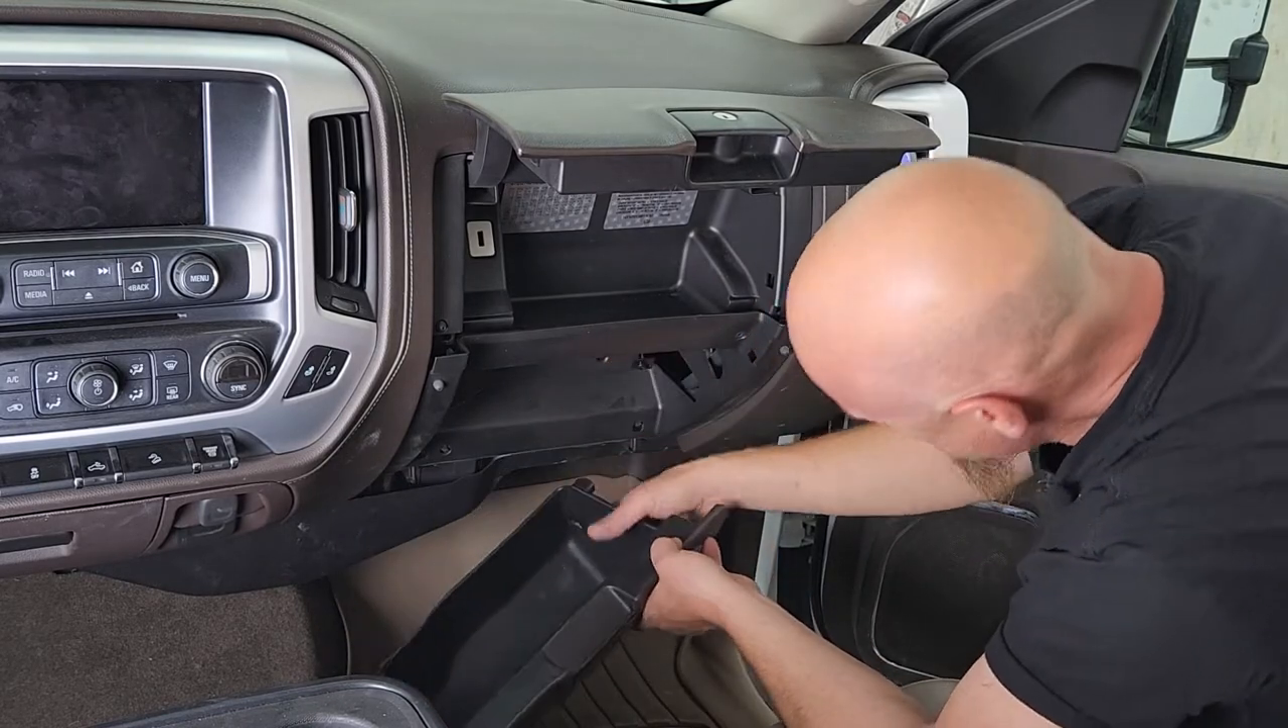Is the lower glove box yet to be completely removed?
No.